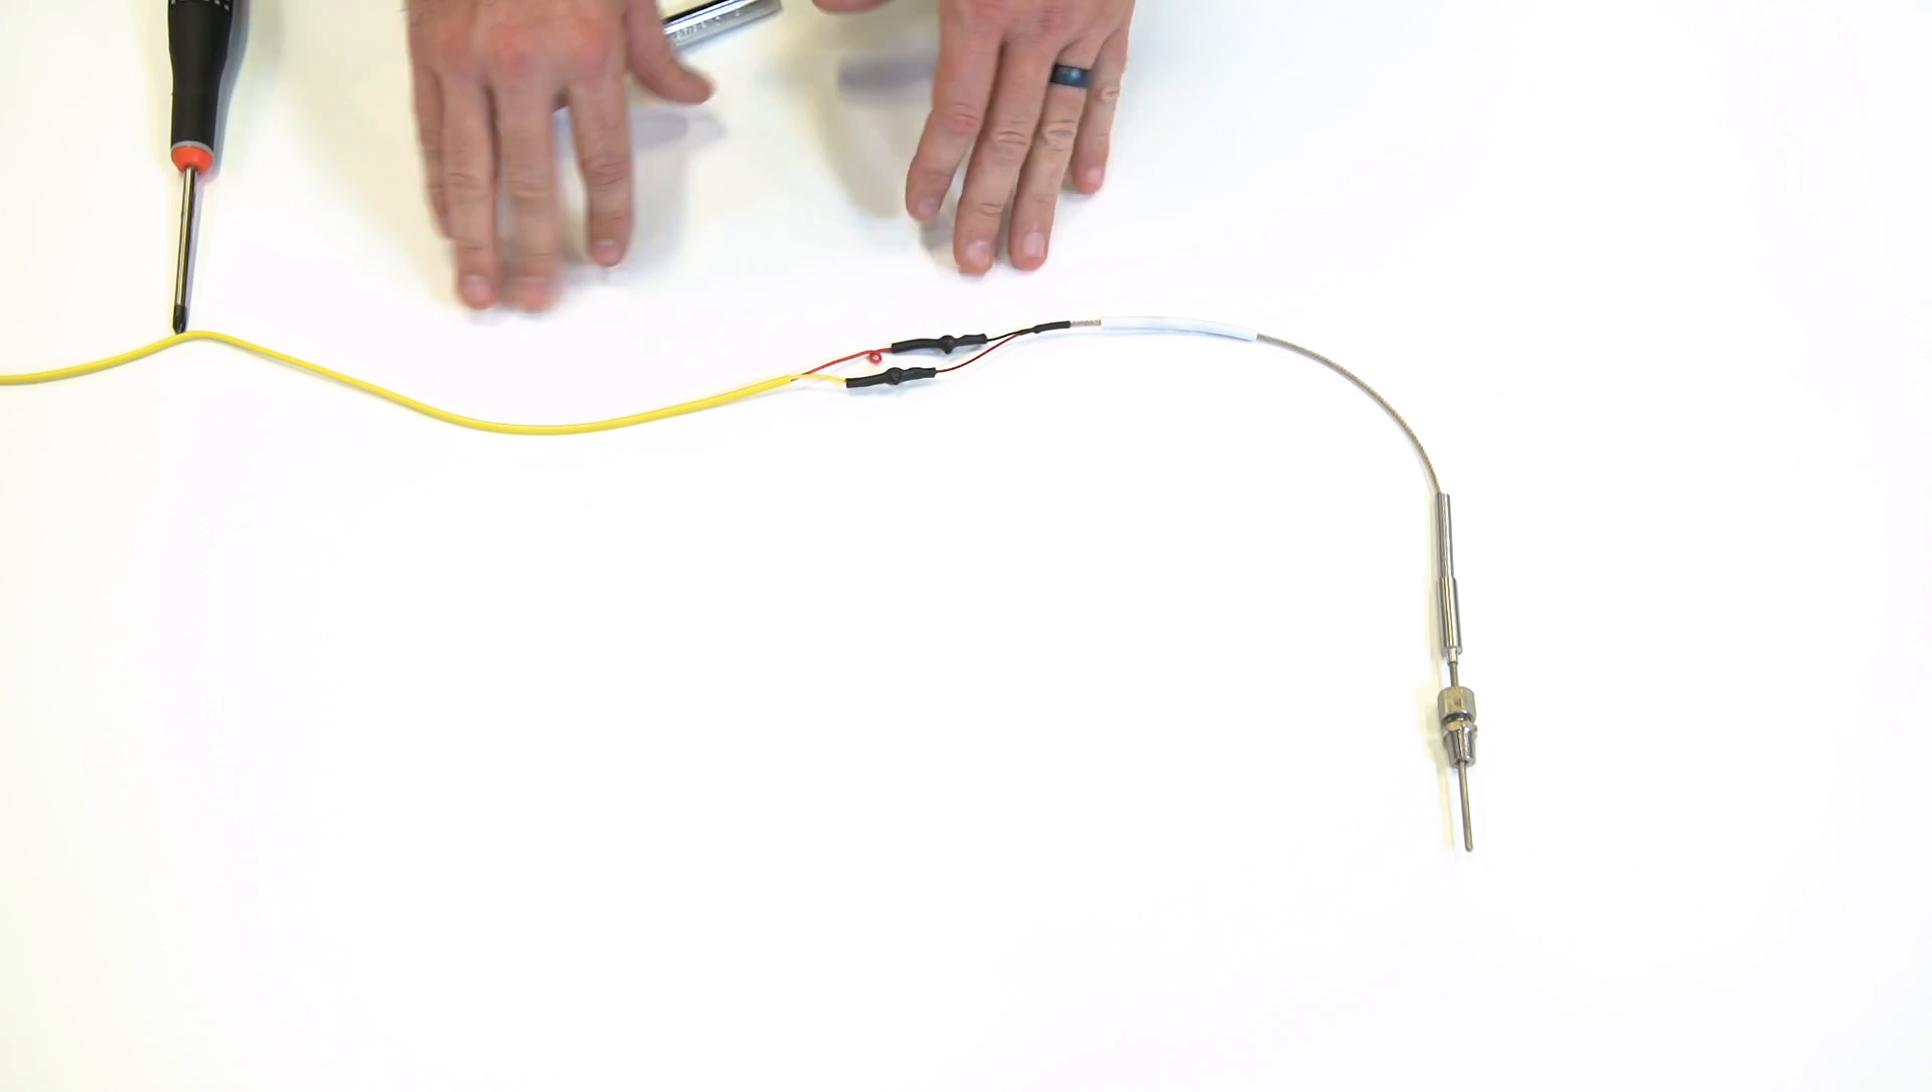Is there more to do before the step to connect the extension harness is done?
No.